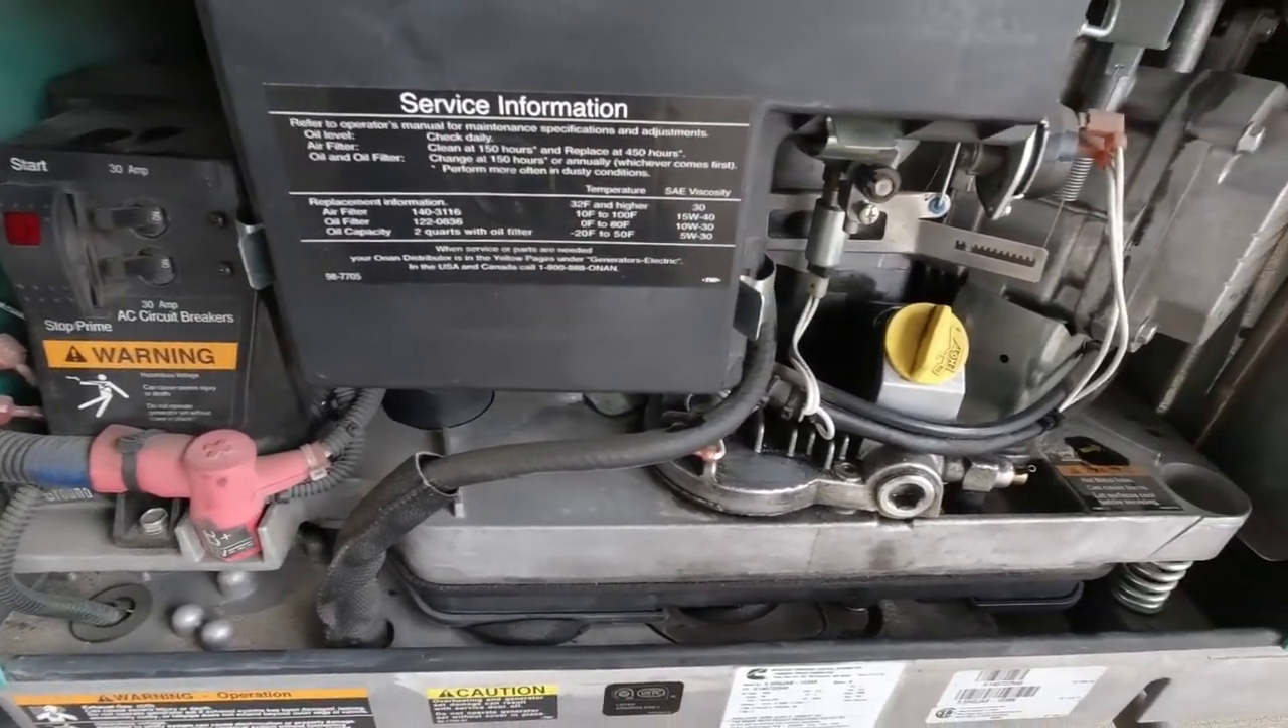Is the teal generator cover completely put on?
No.